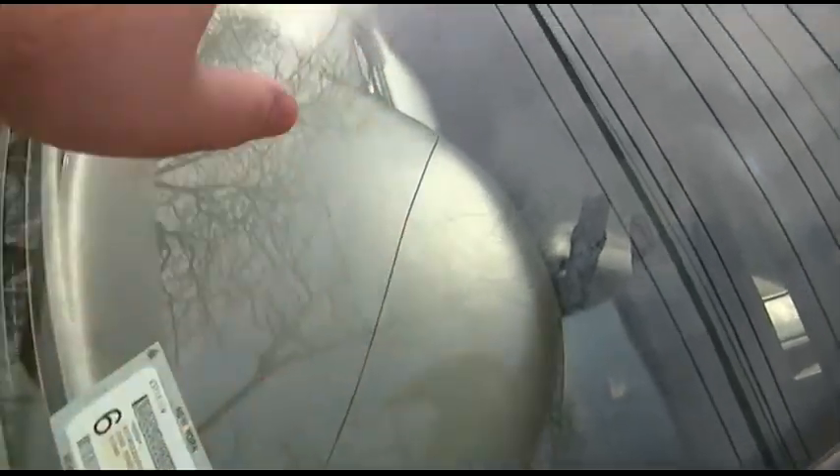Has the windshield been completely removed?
No.